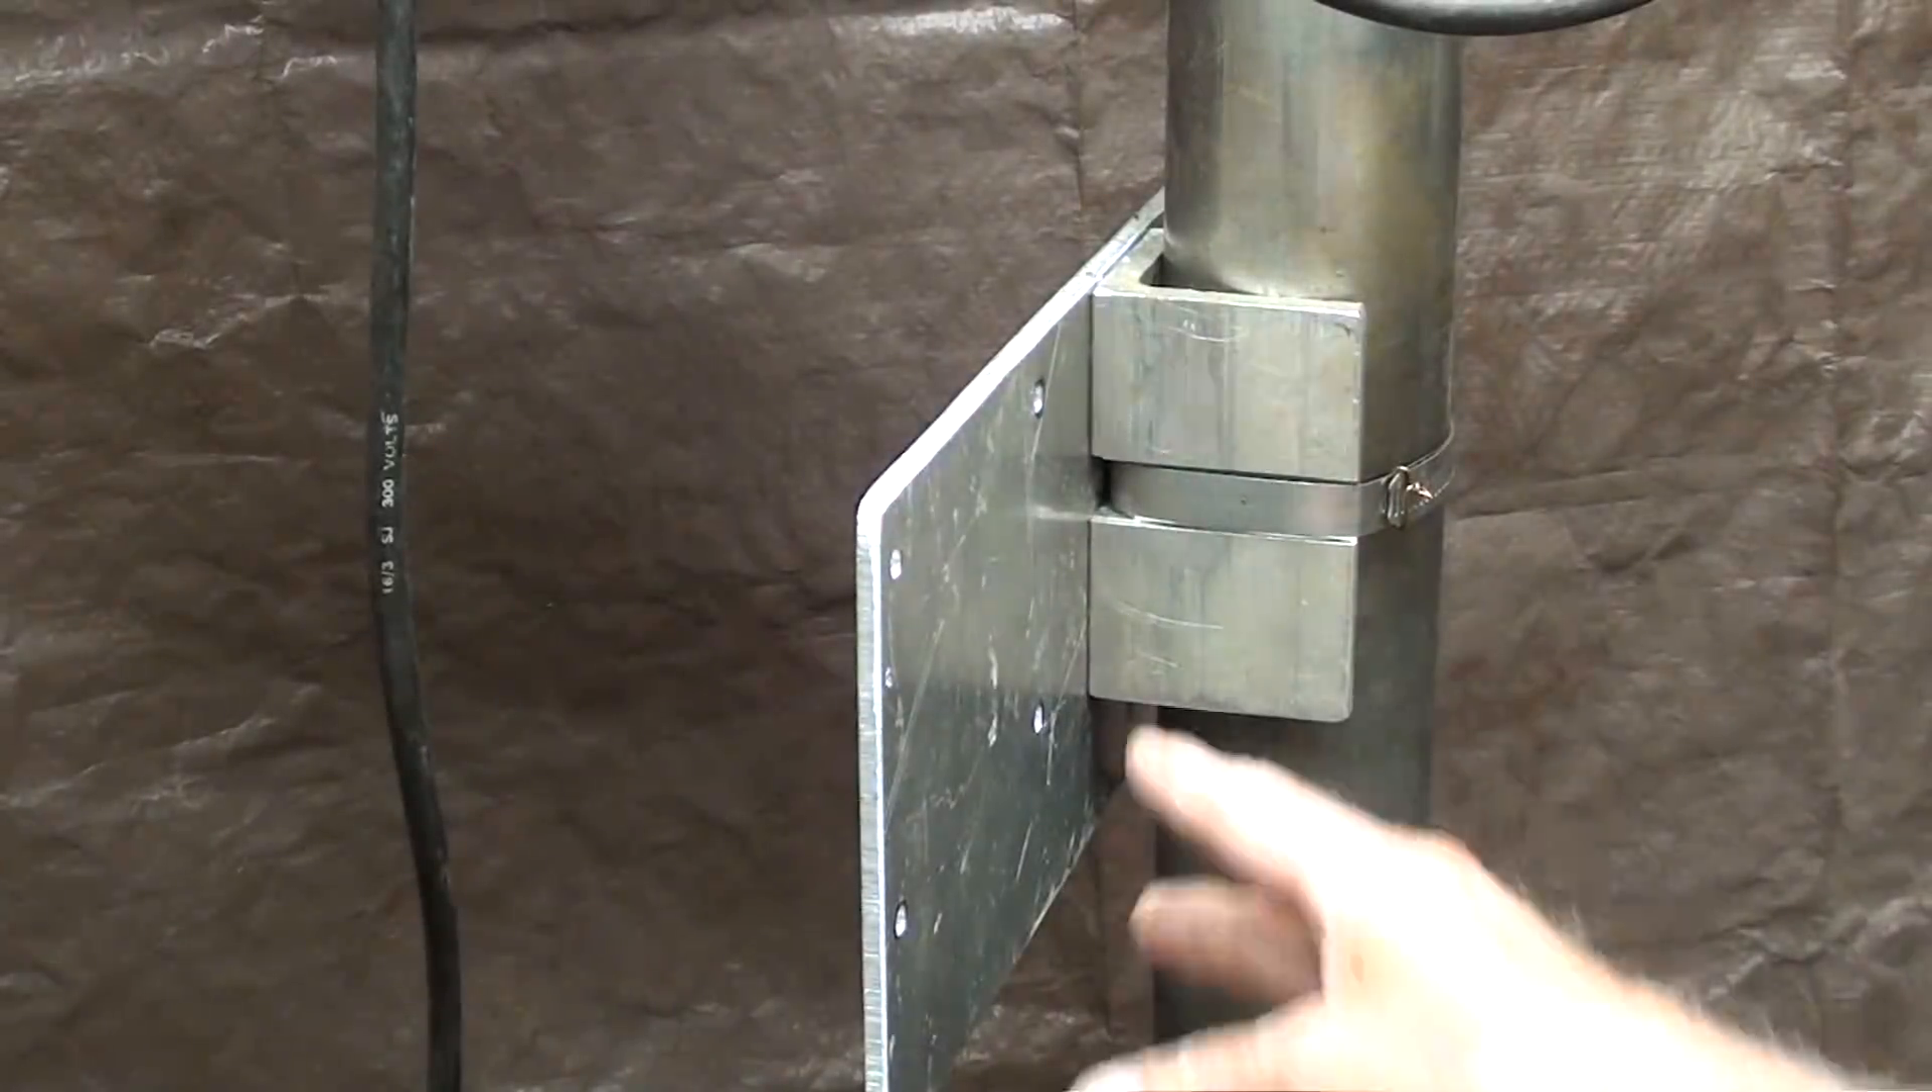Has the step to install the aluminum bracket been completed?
Yes.